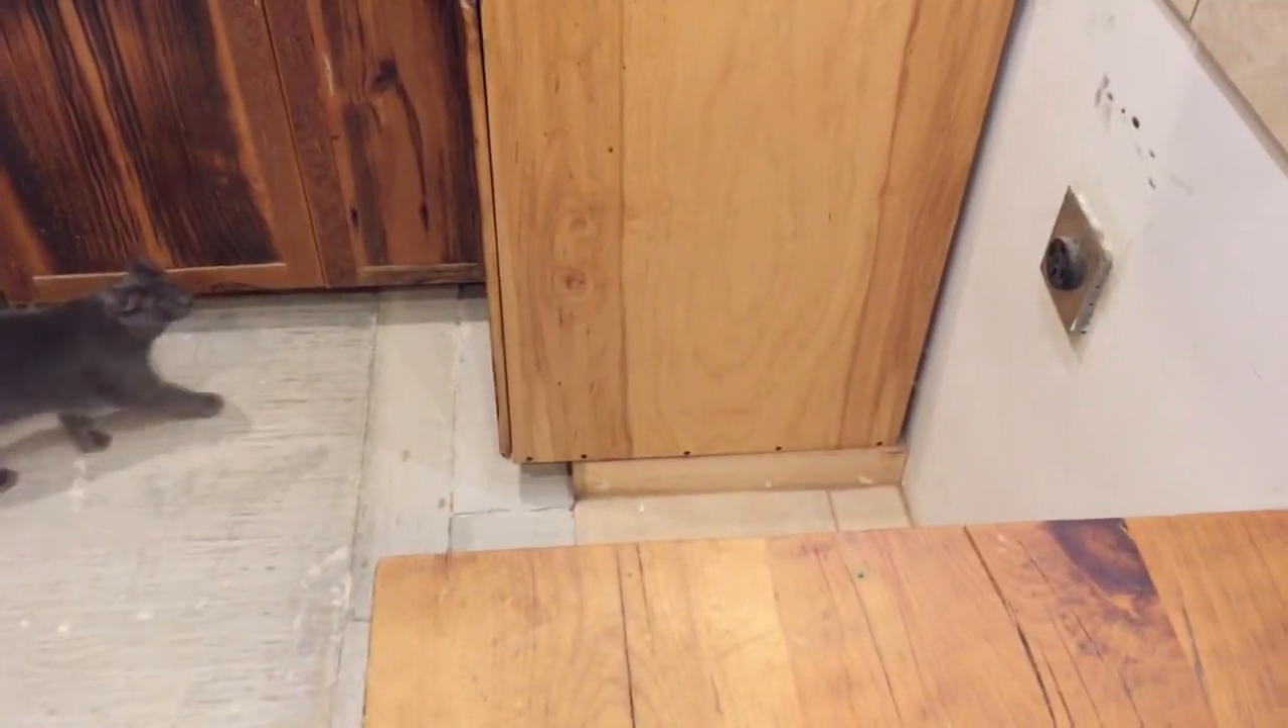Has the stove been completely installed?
No.